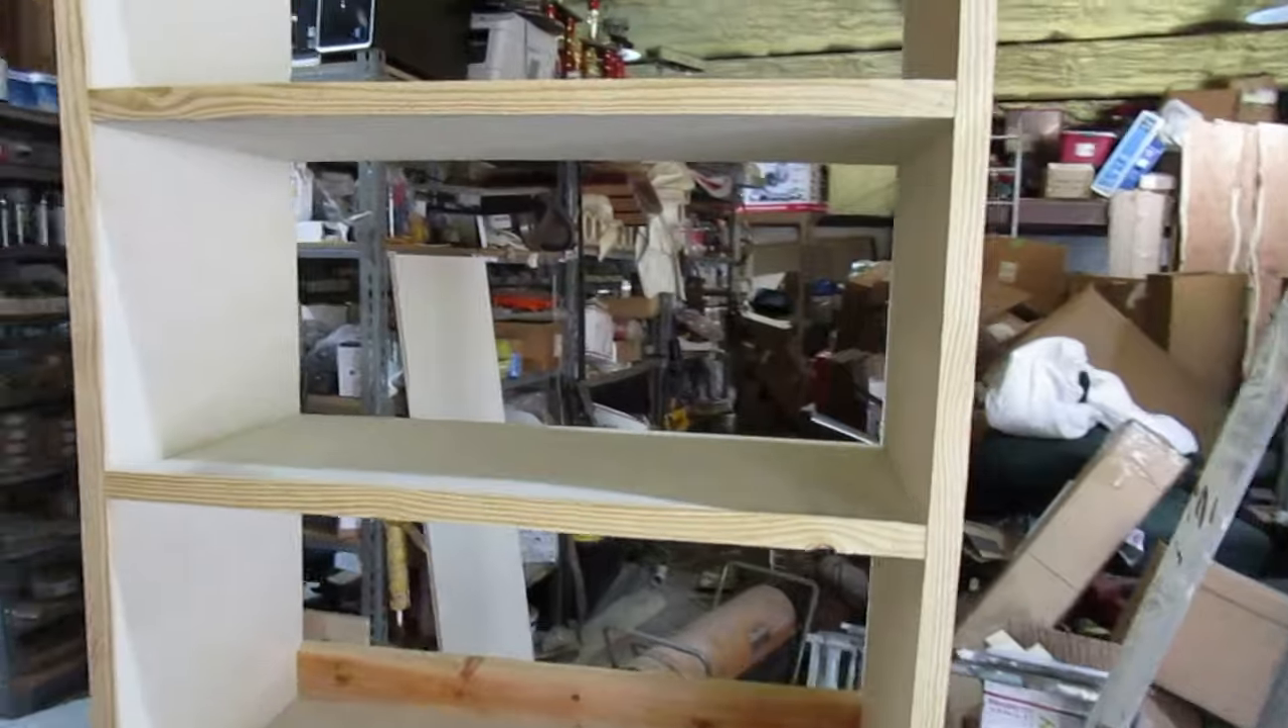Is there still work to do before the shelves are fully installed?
No.